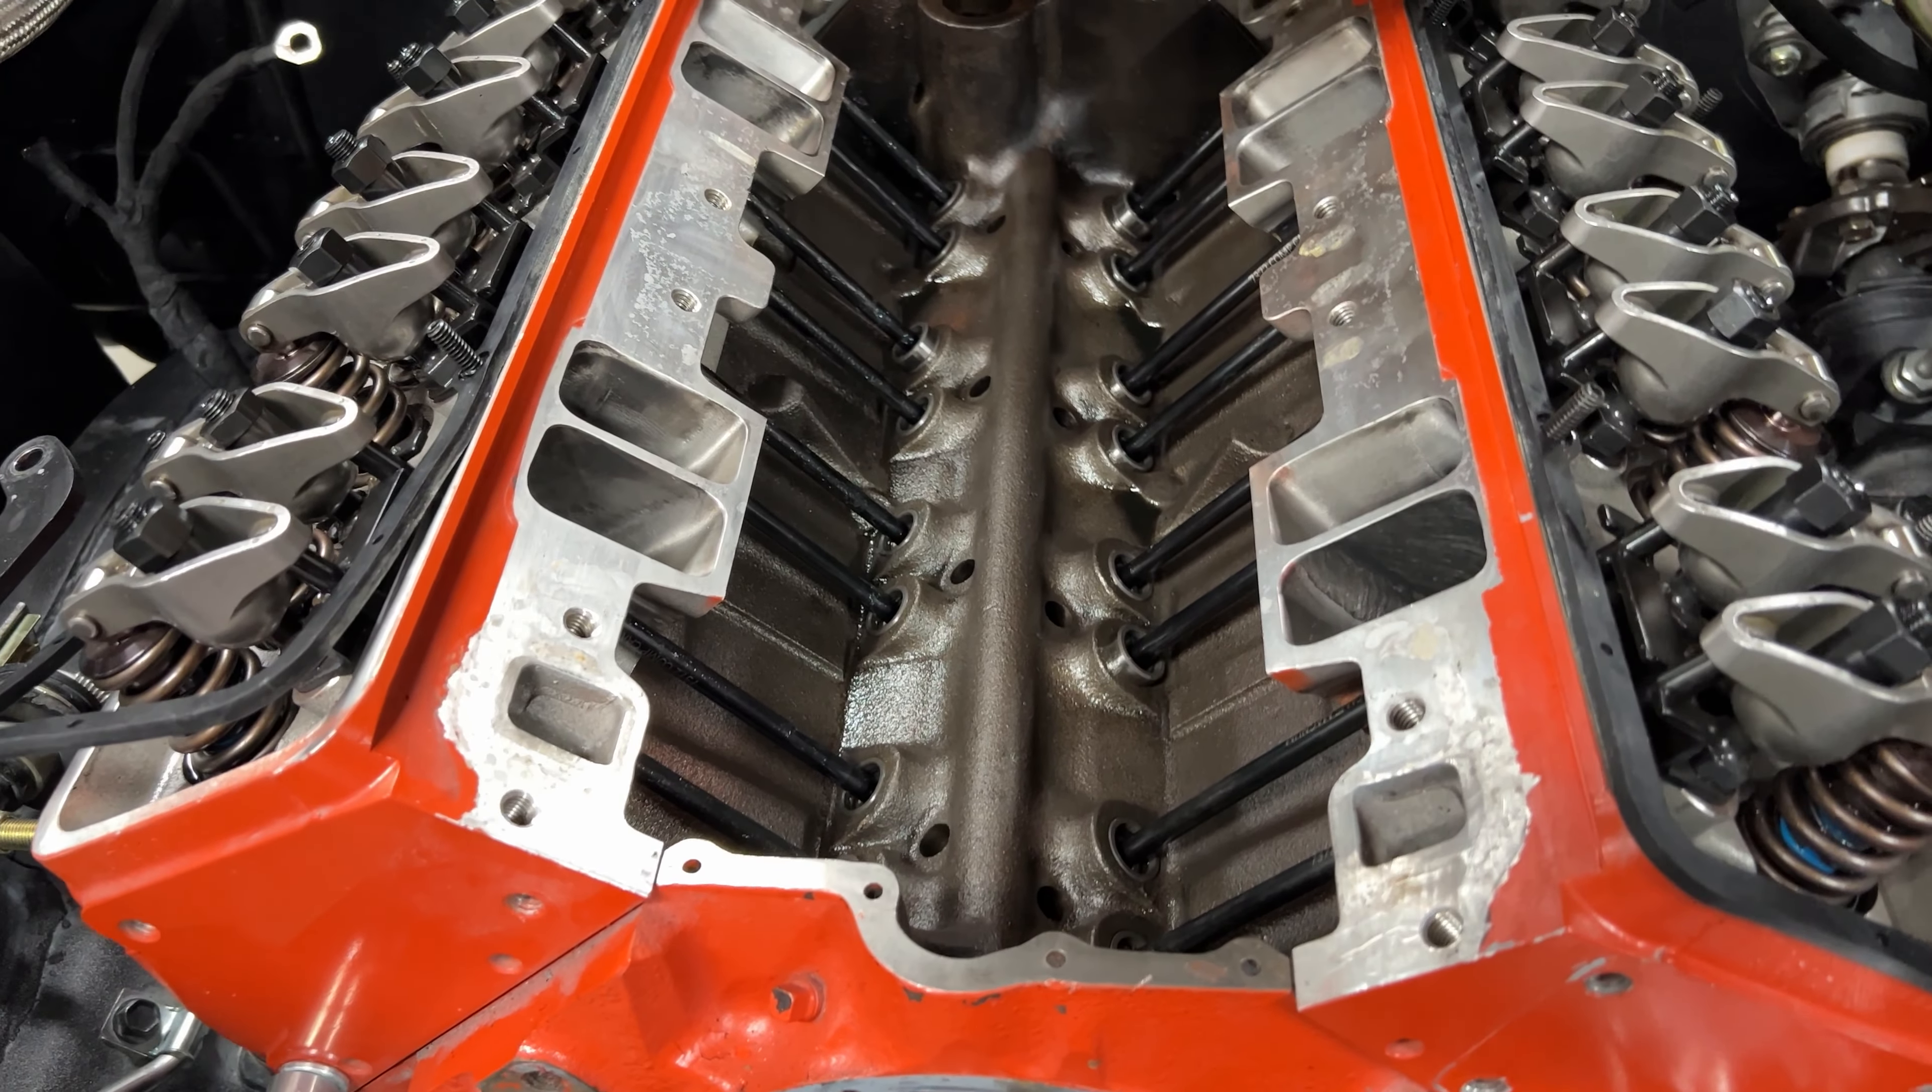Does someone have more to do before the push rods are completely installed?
No.